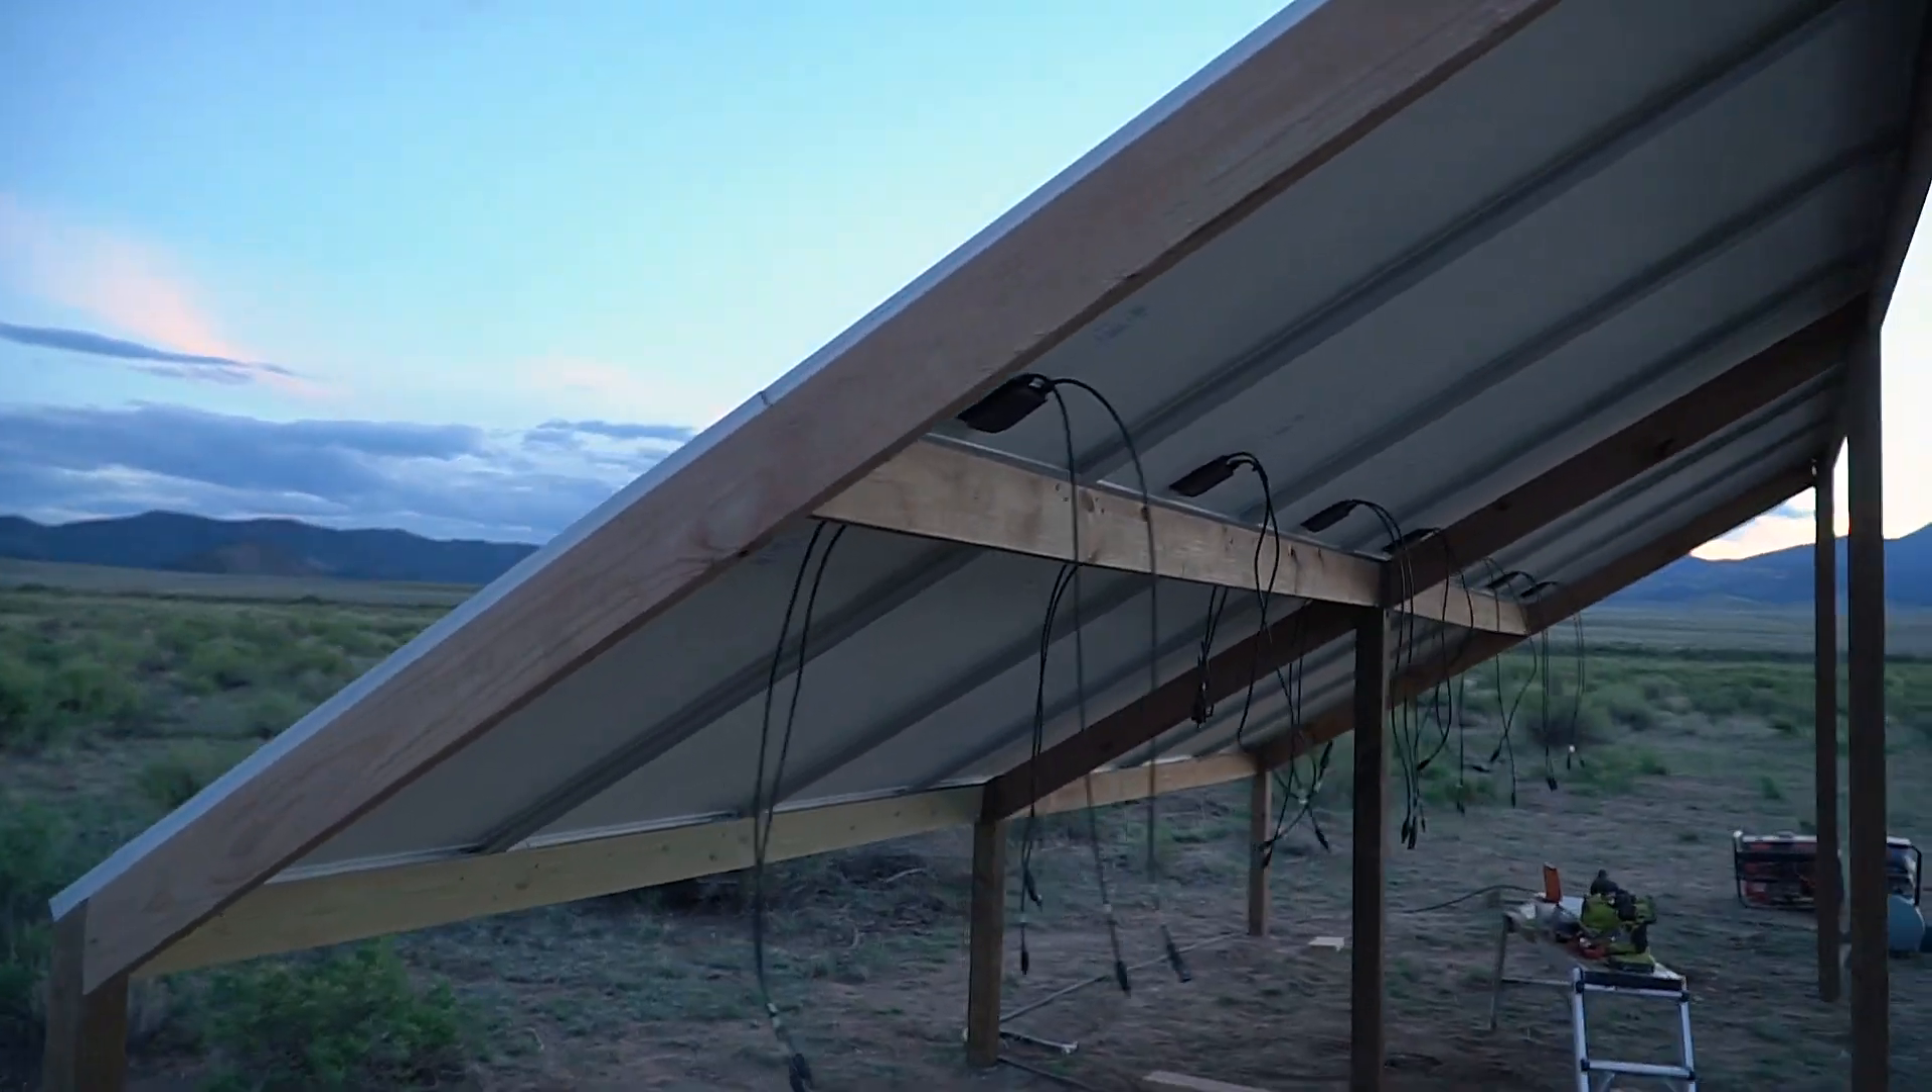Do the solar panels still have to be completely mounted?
No.